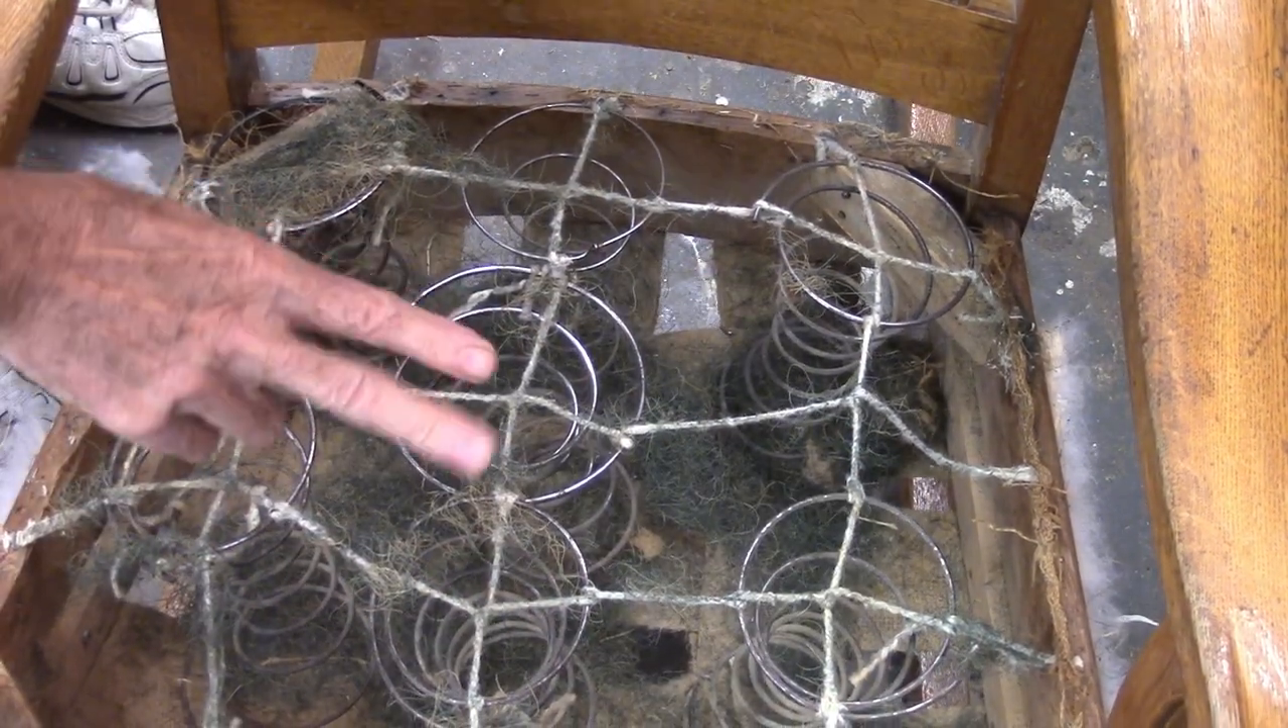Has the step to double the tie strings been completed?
No.